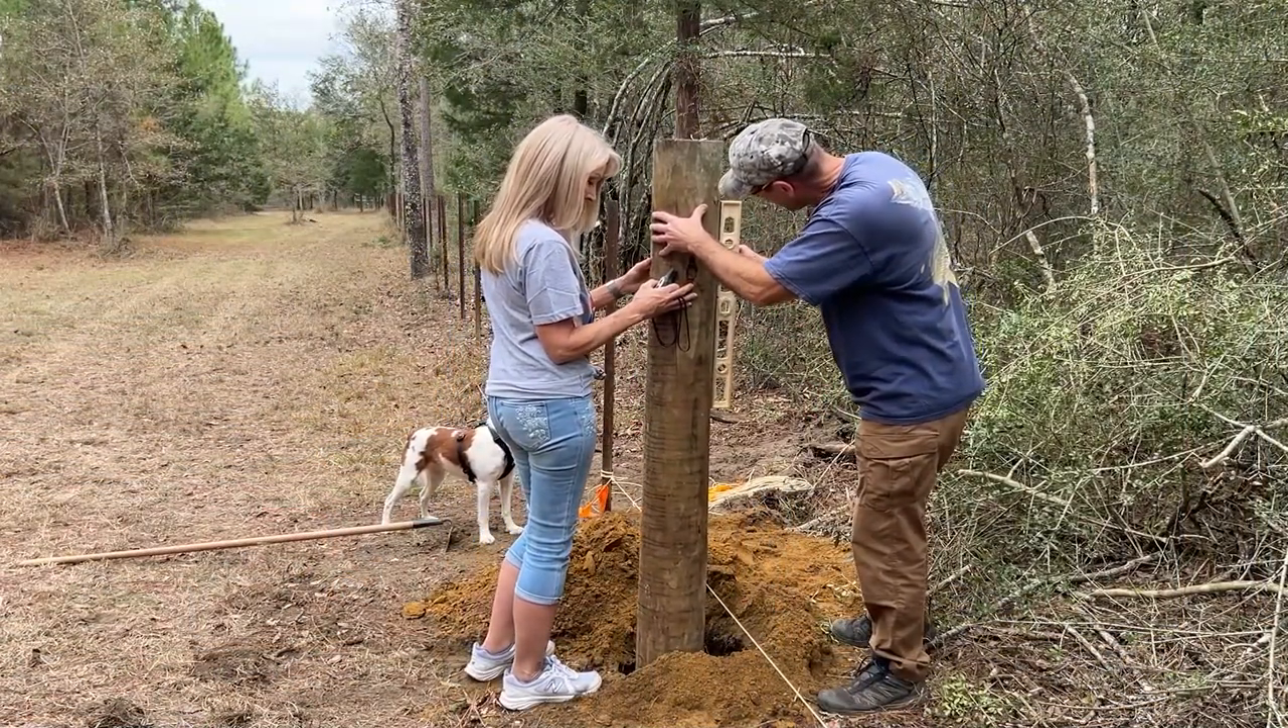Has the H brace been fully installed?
No.